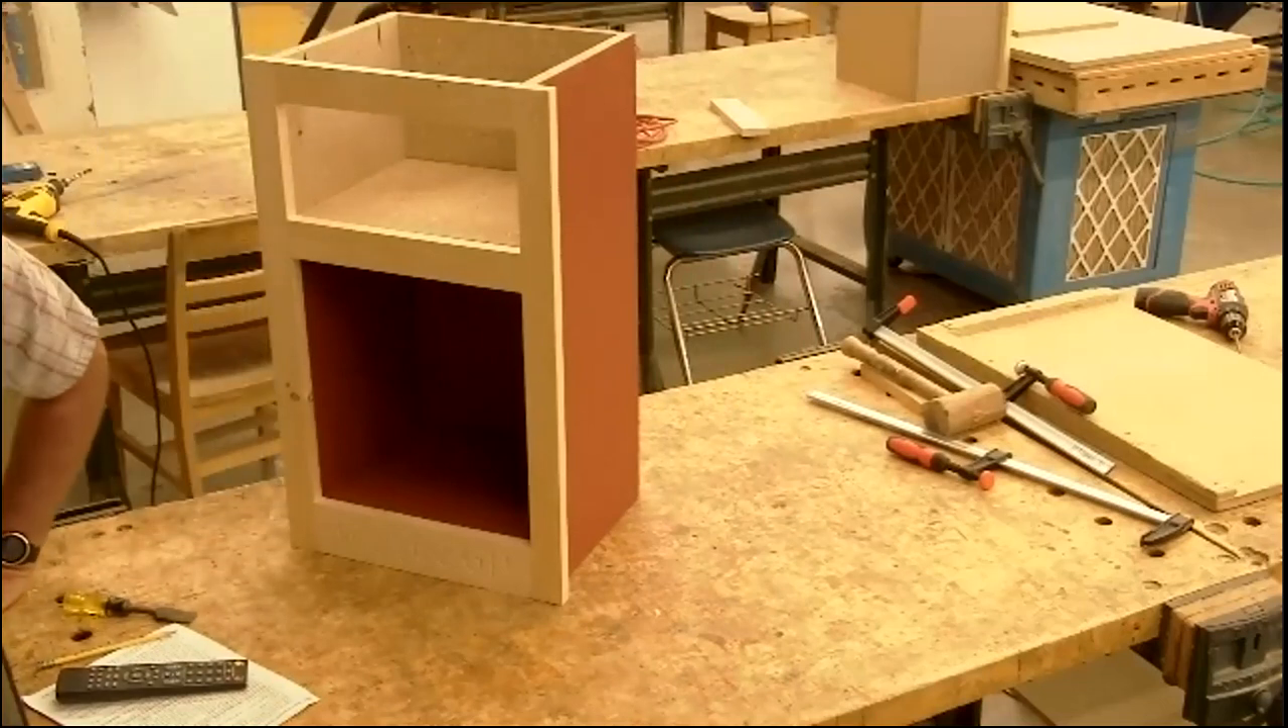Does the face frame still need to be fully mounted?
No.